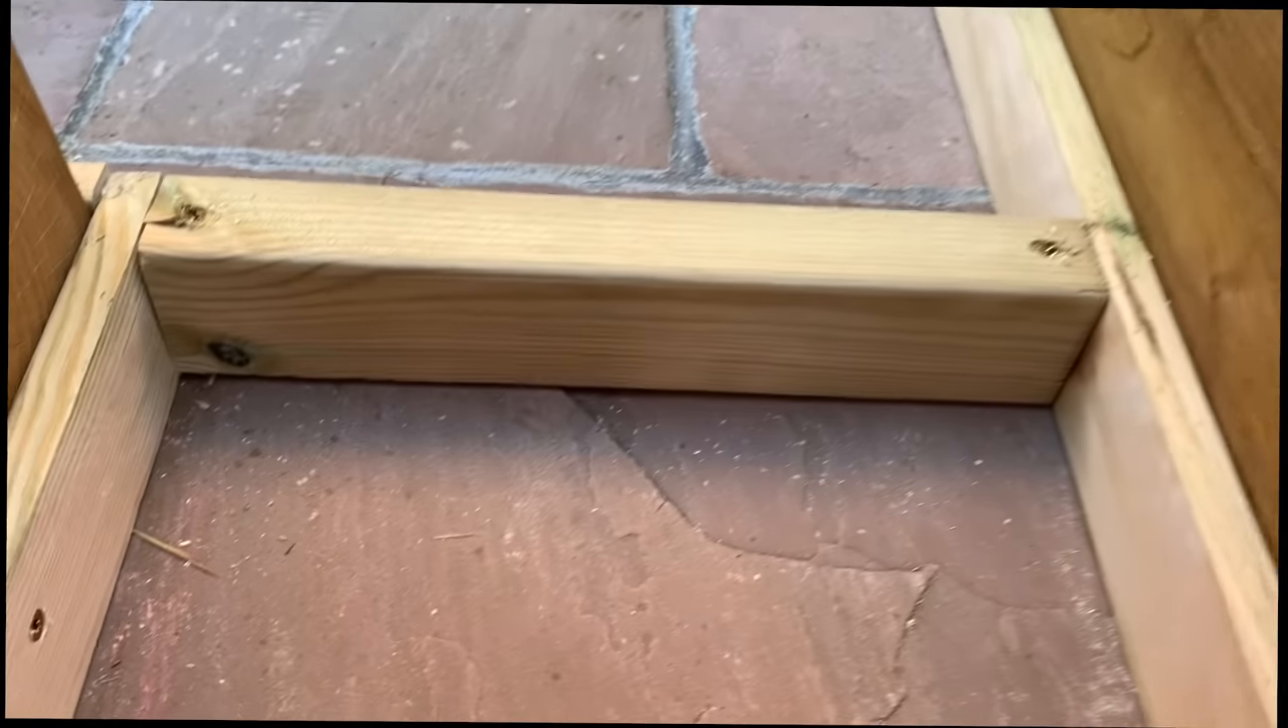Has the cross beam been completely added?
Yes.